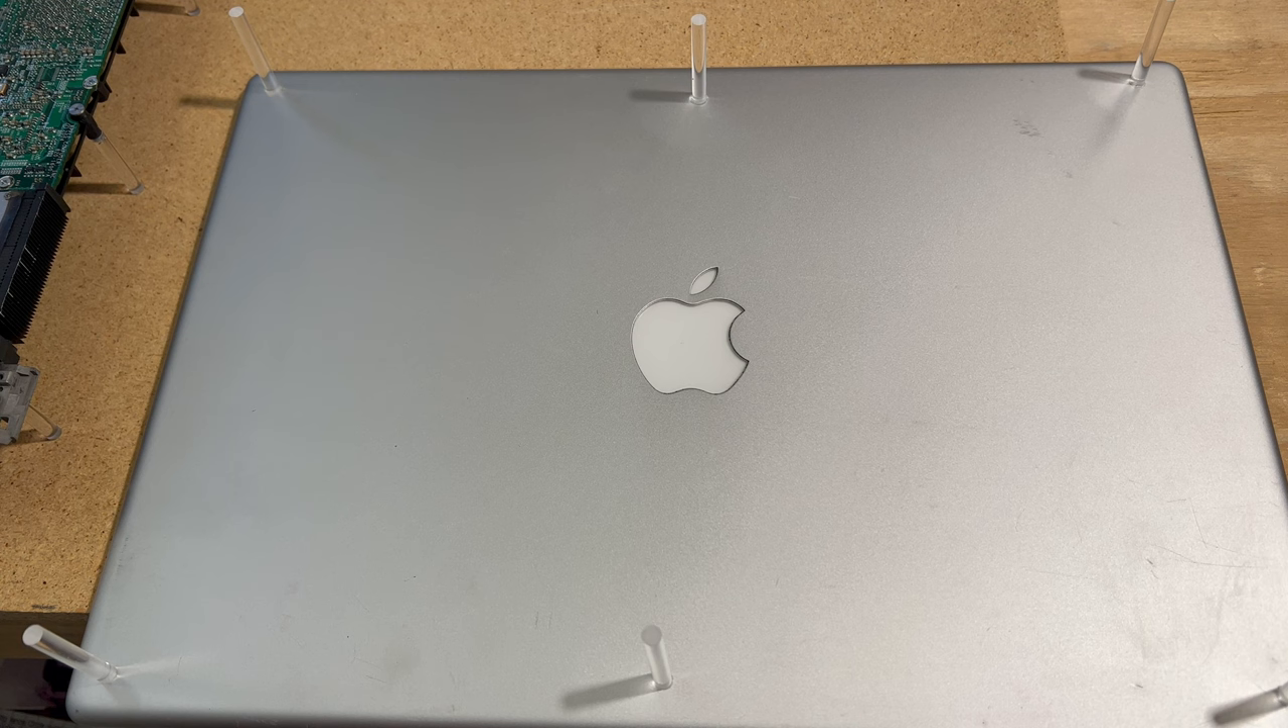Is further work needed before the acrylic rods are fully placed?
No.